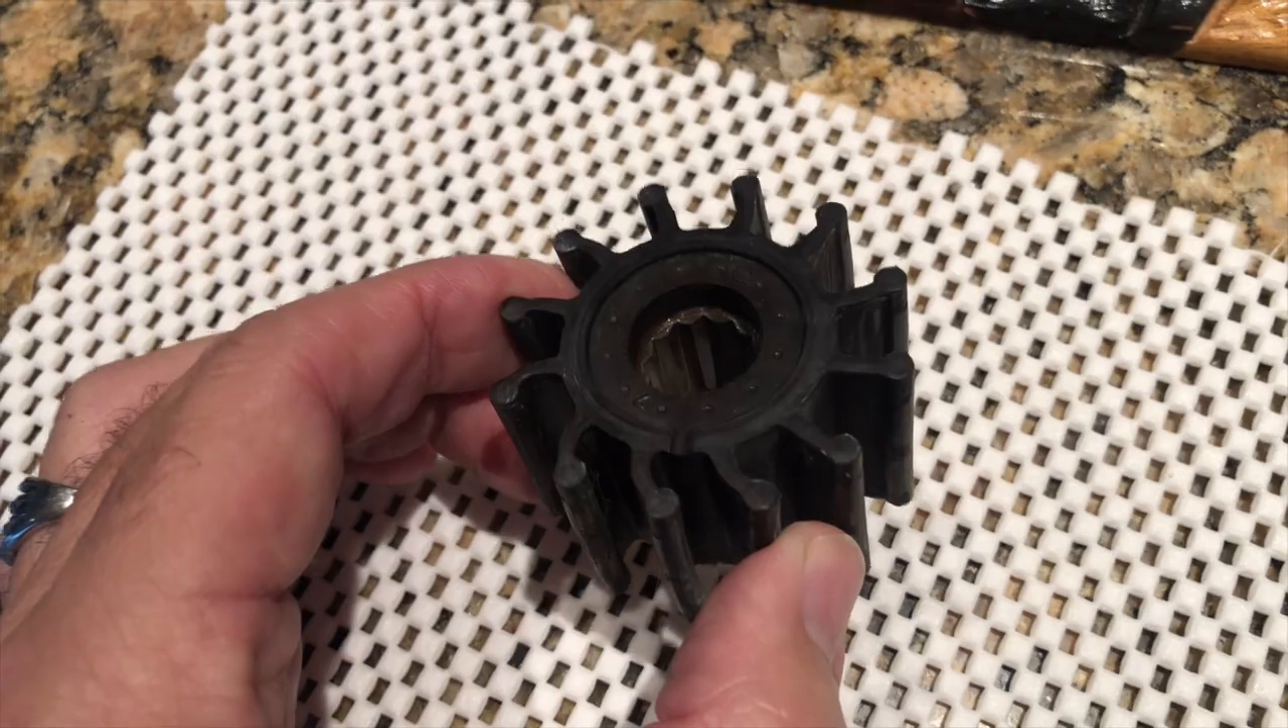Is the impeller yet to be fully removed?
No.